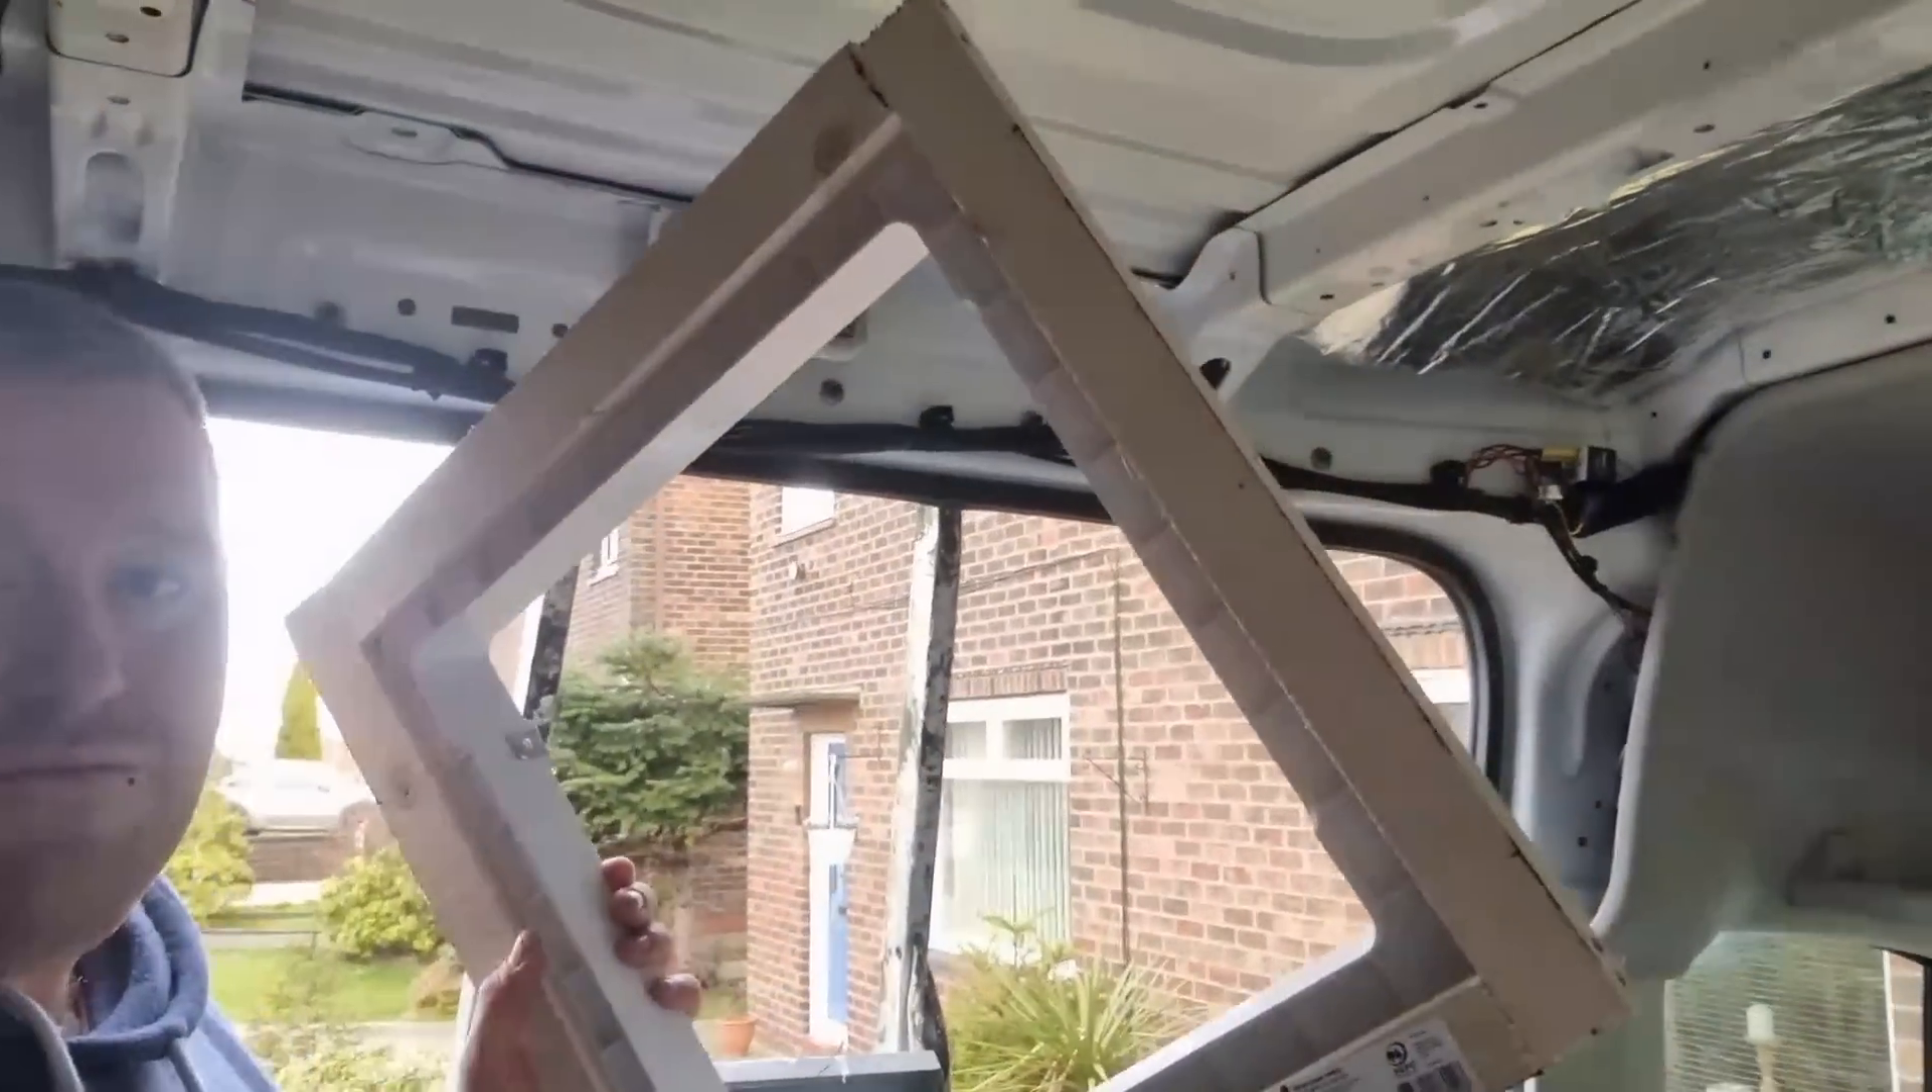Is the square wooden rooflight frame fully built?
Yes.